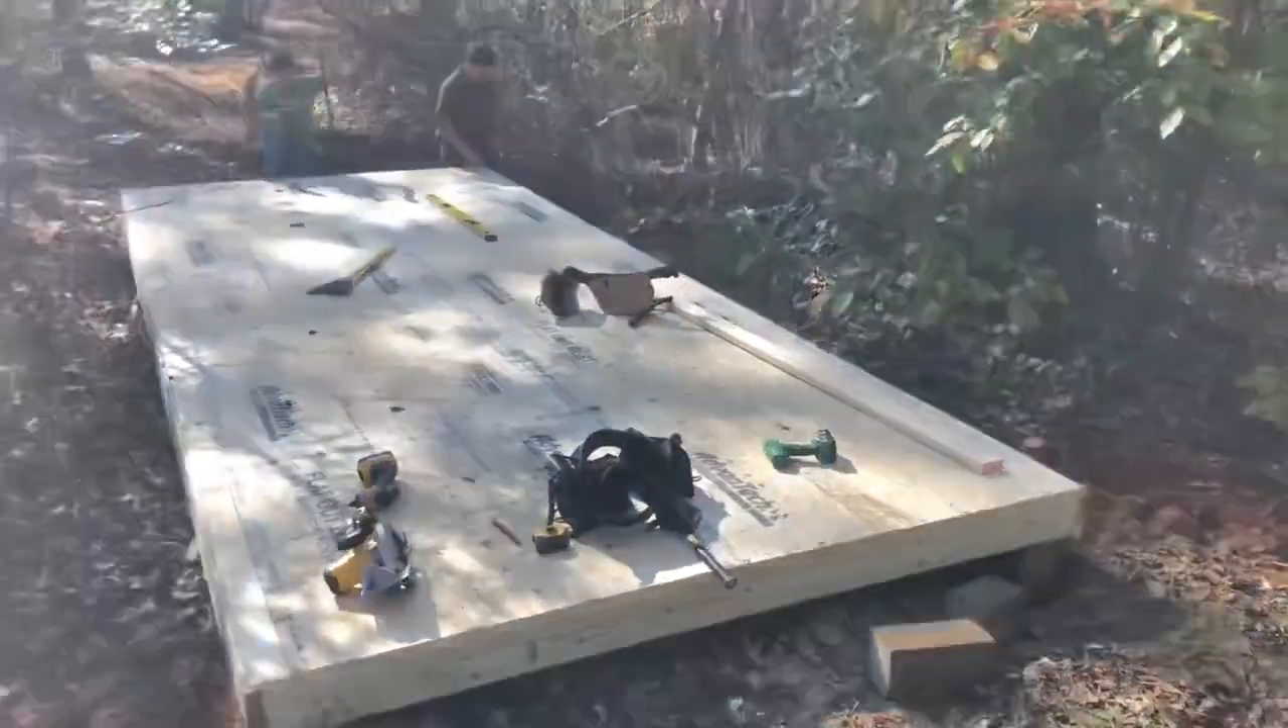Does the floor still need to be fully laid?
No.